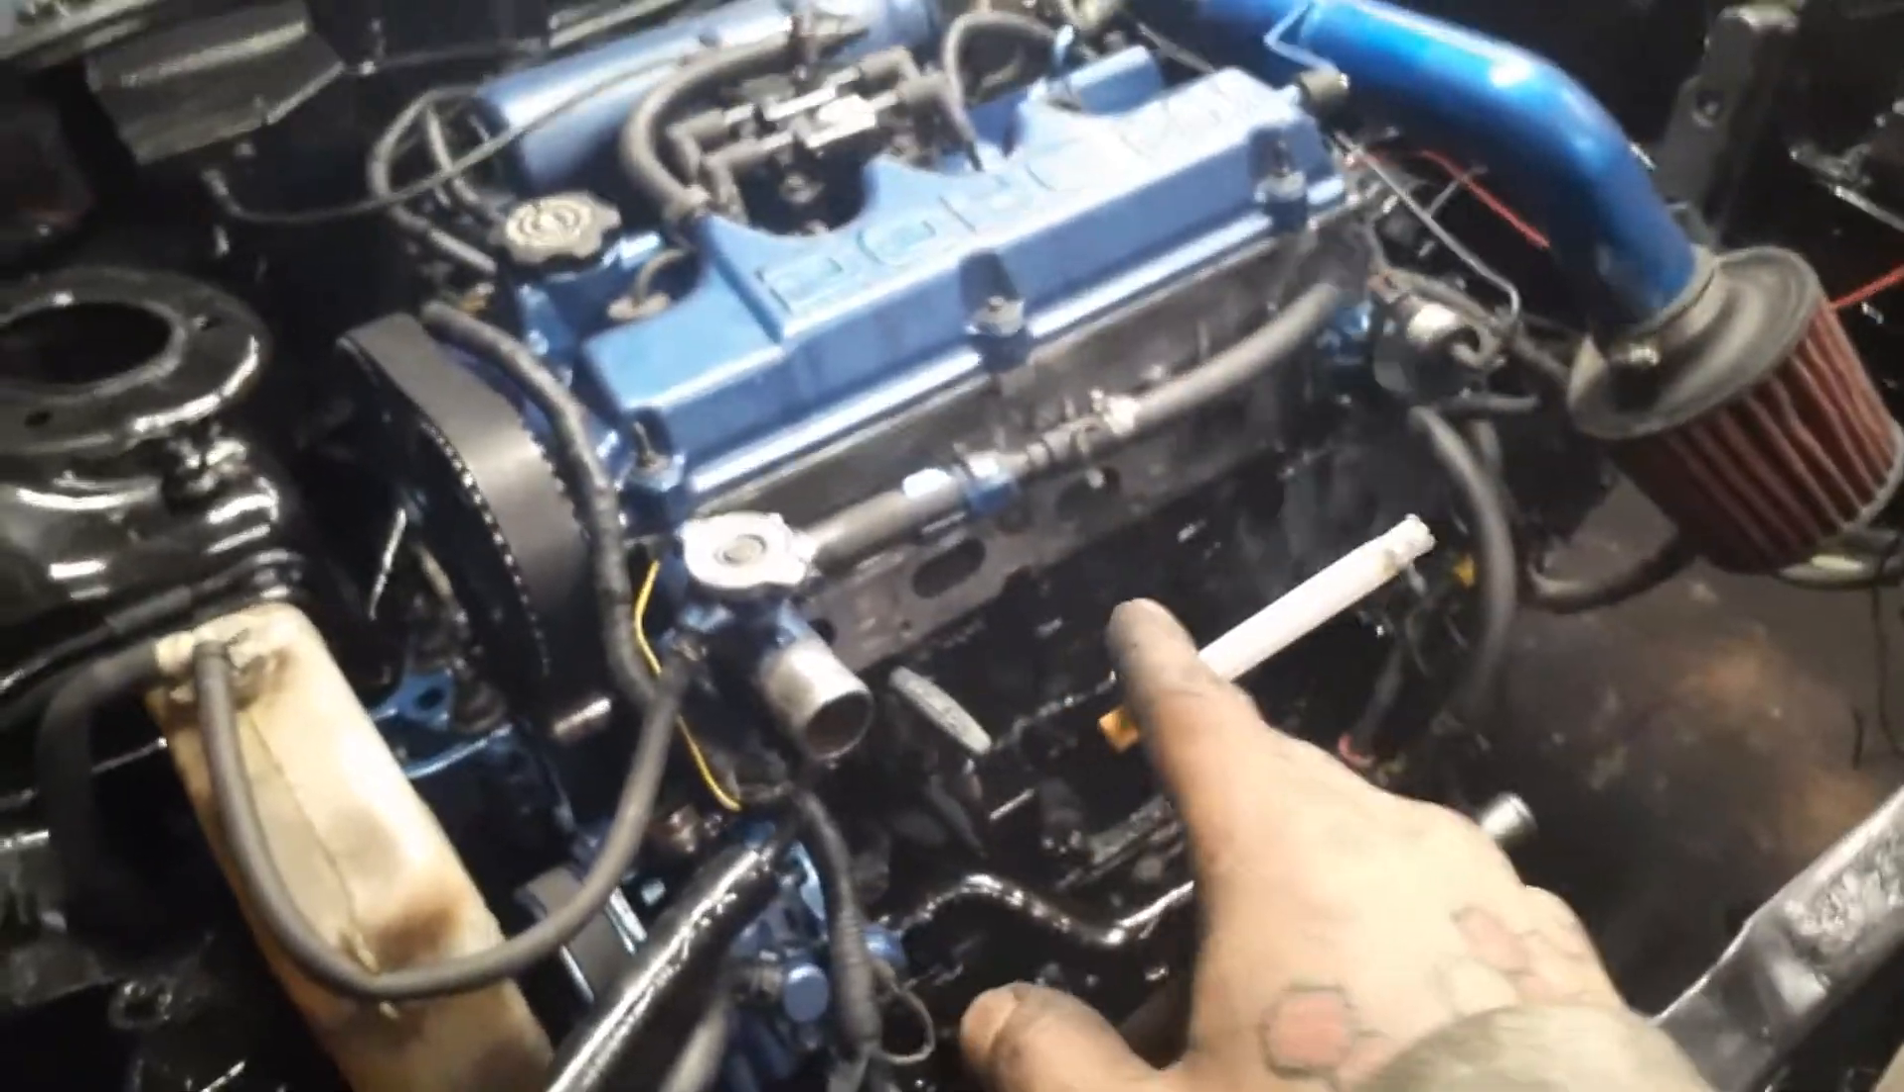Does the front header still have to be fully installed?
Yes.